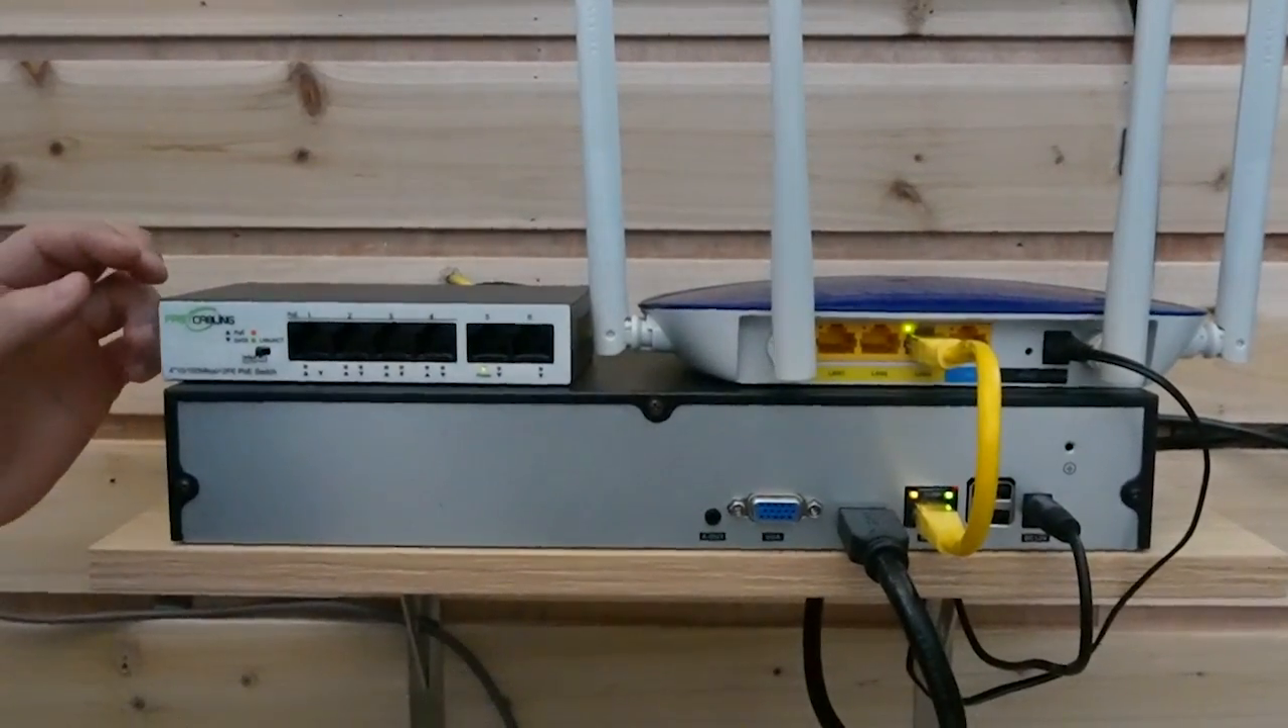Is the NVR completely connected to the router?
Yes.